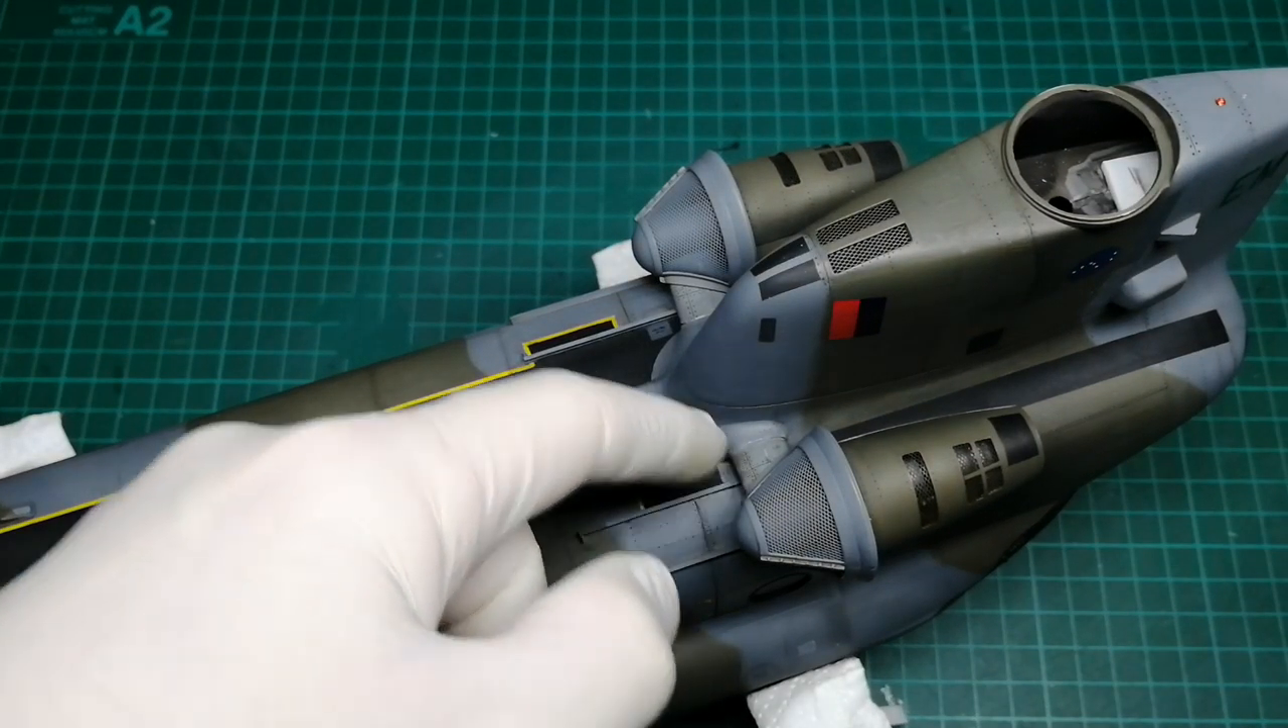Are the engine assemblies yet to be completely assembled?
No.